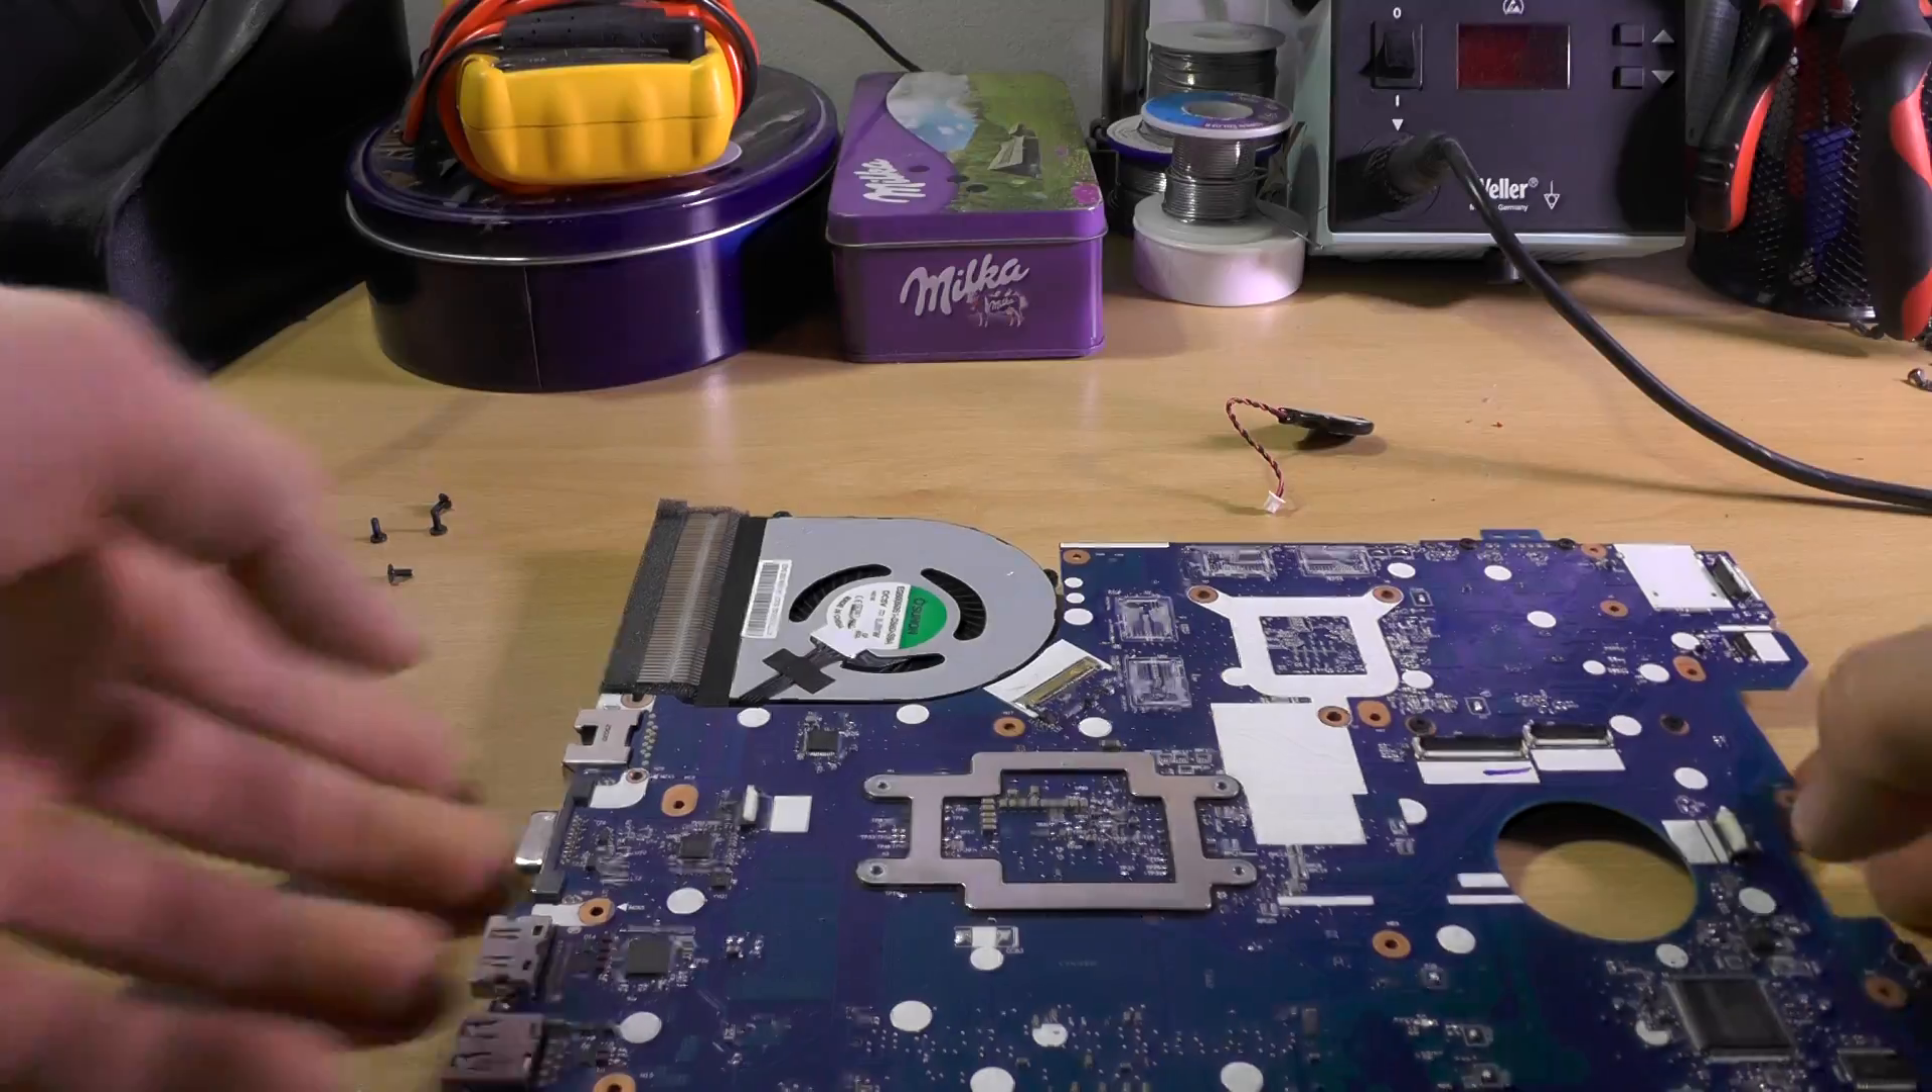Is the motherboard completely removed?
Yes.